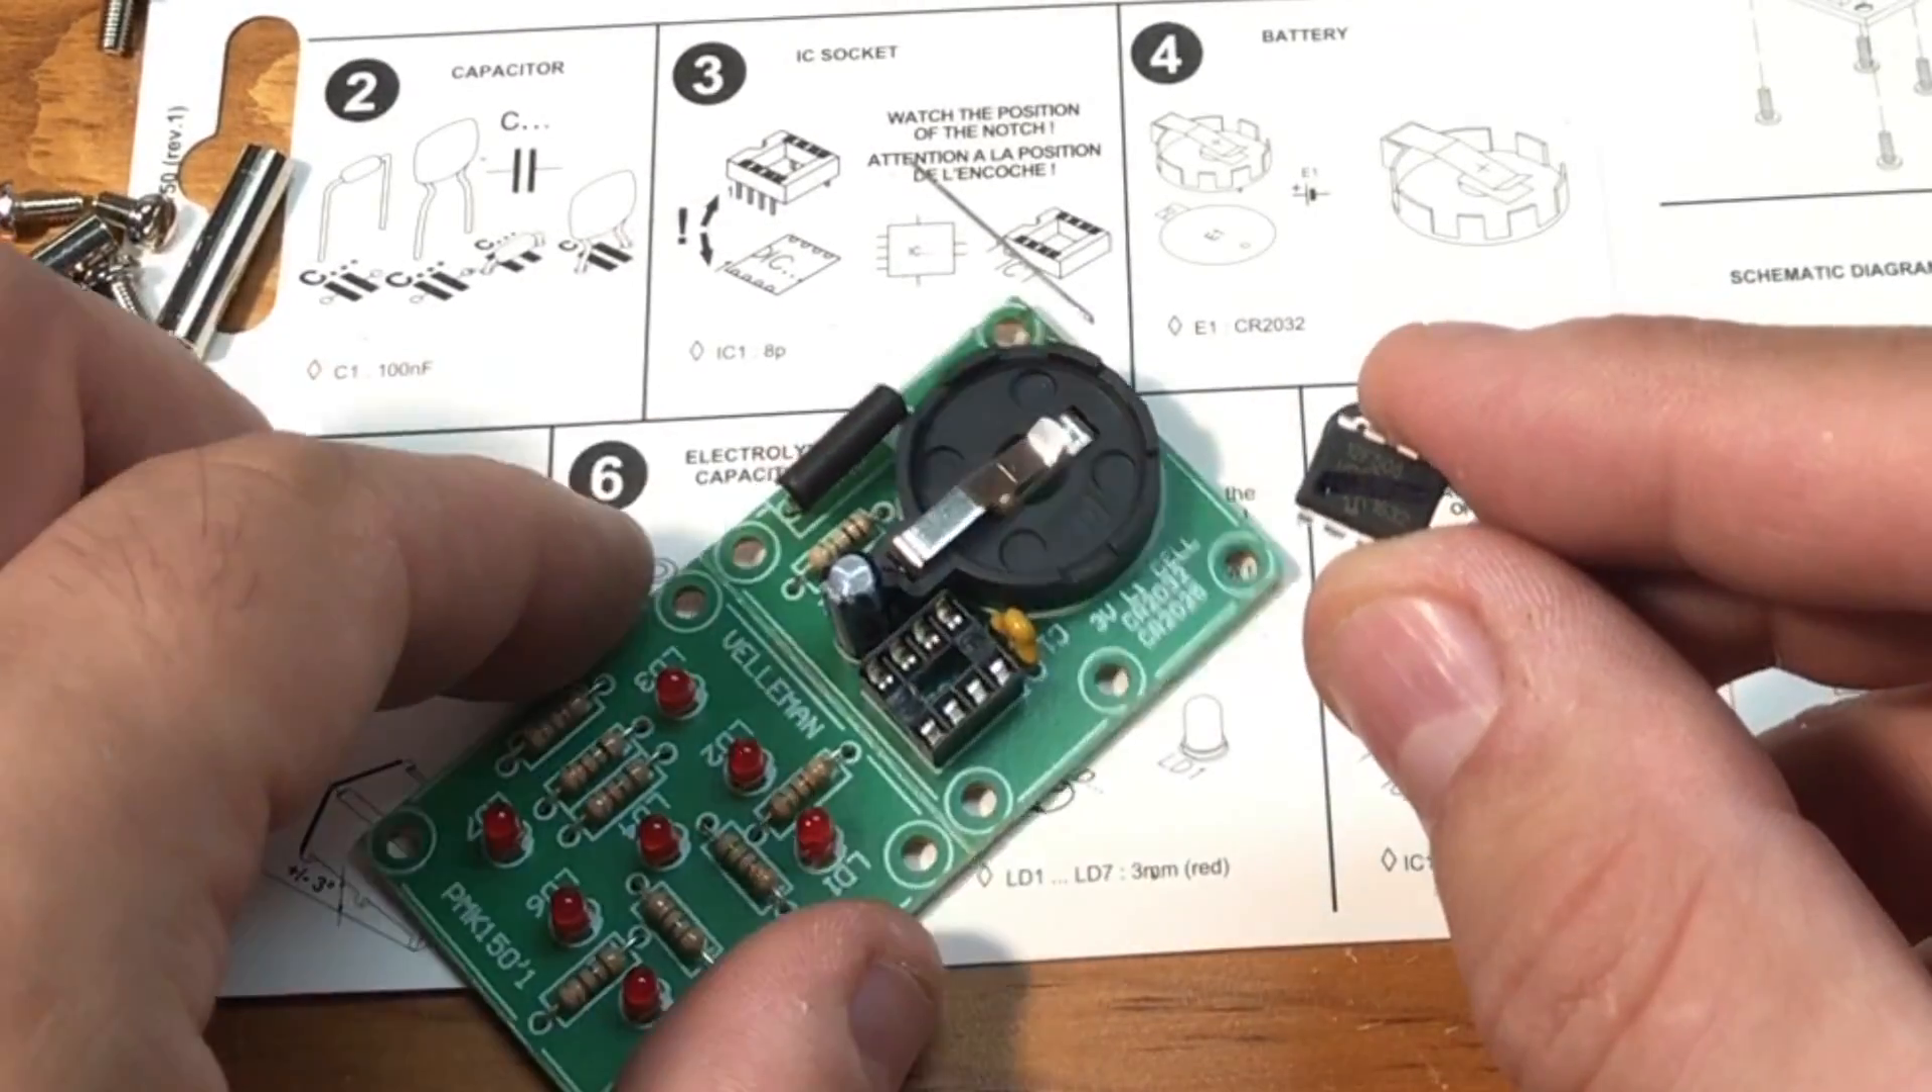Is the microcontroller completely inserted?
No.